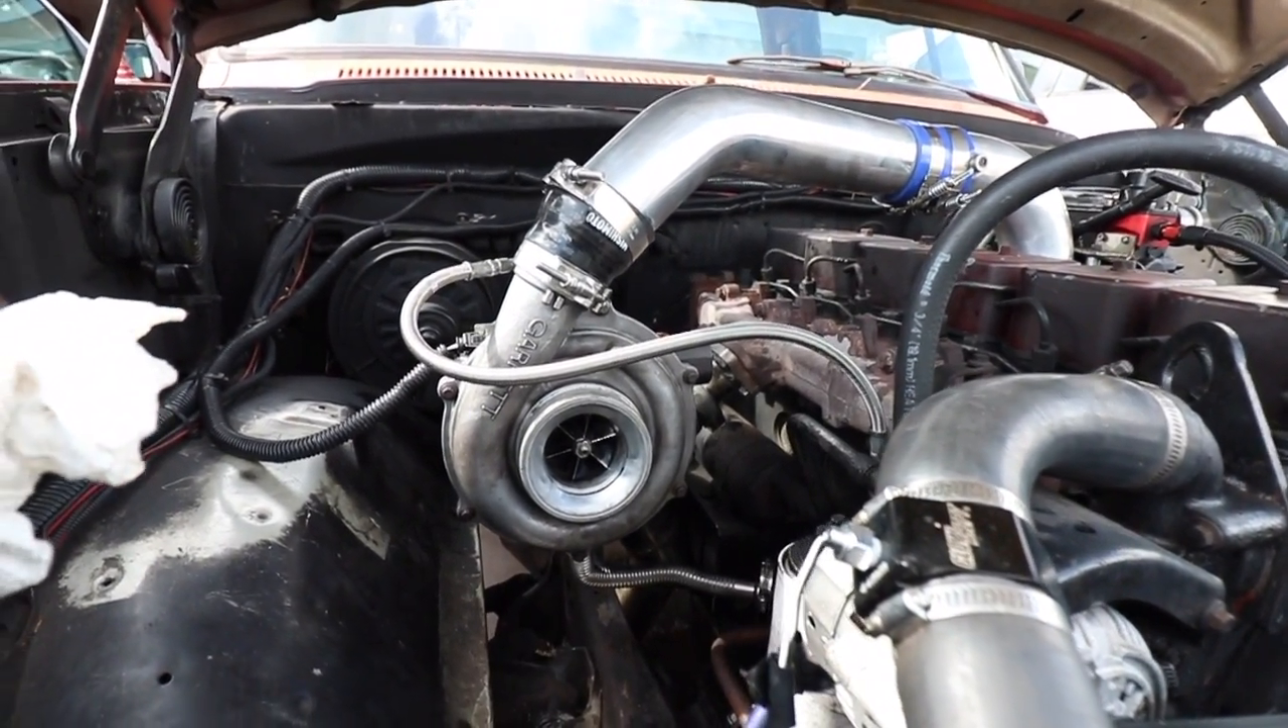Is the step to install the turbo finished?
Yes.